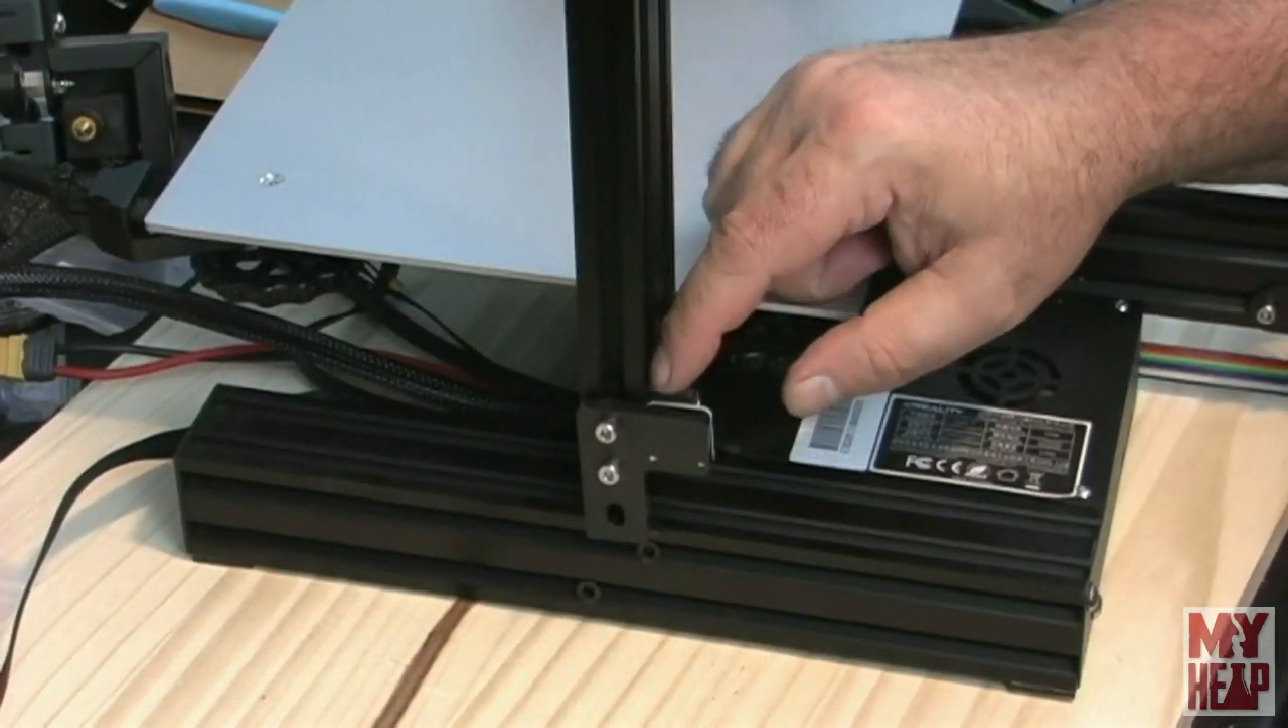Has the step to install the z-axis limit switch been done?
Yes.